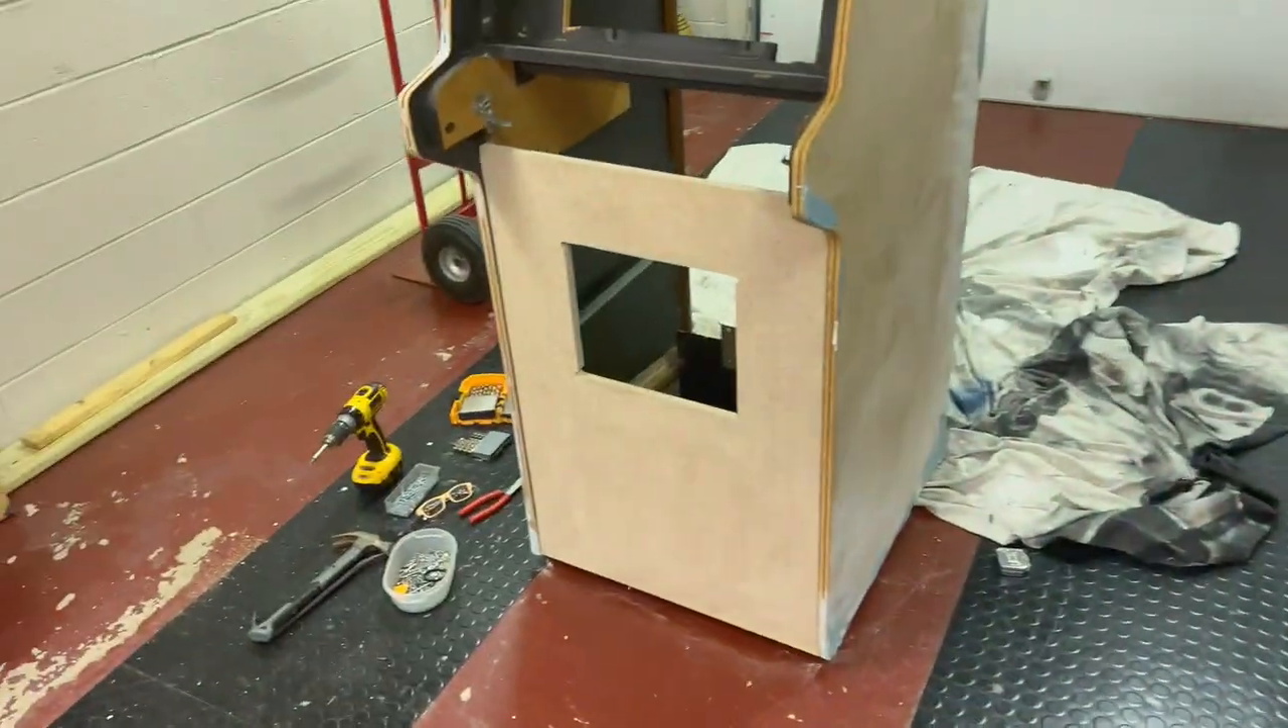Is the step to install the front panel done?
Yes.